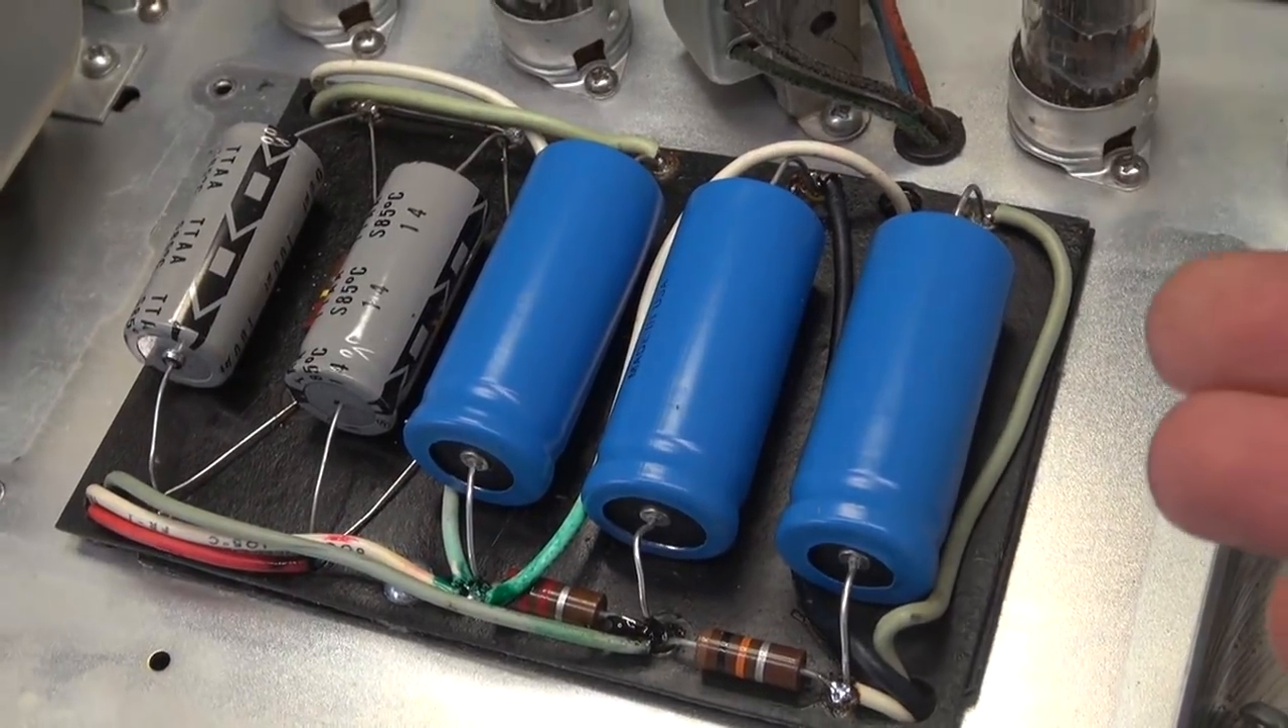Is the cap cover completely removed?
Yes.